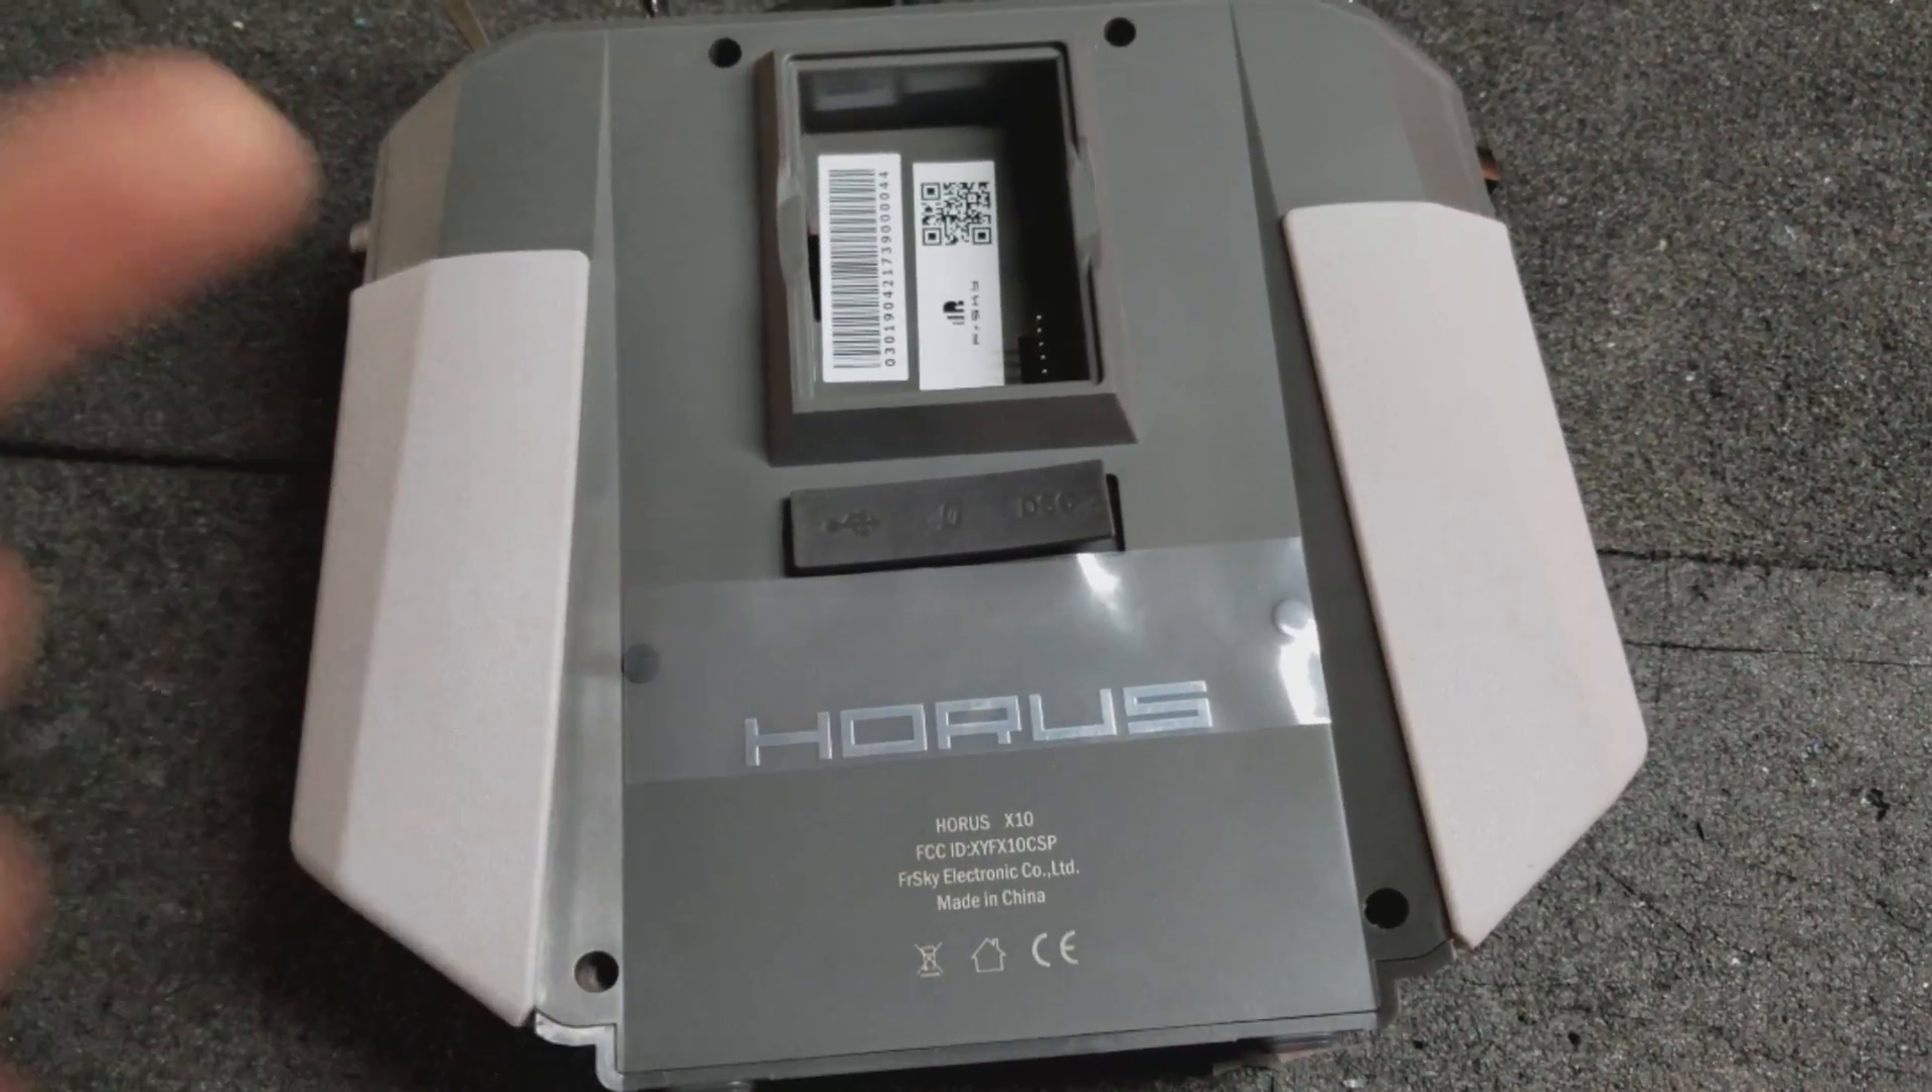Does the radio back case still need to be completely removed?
Yes.